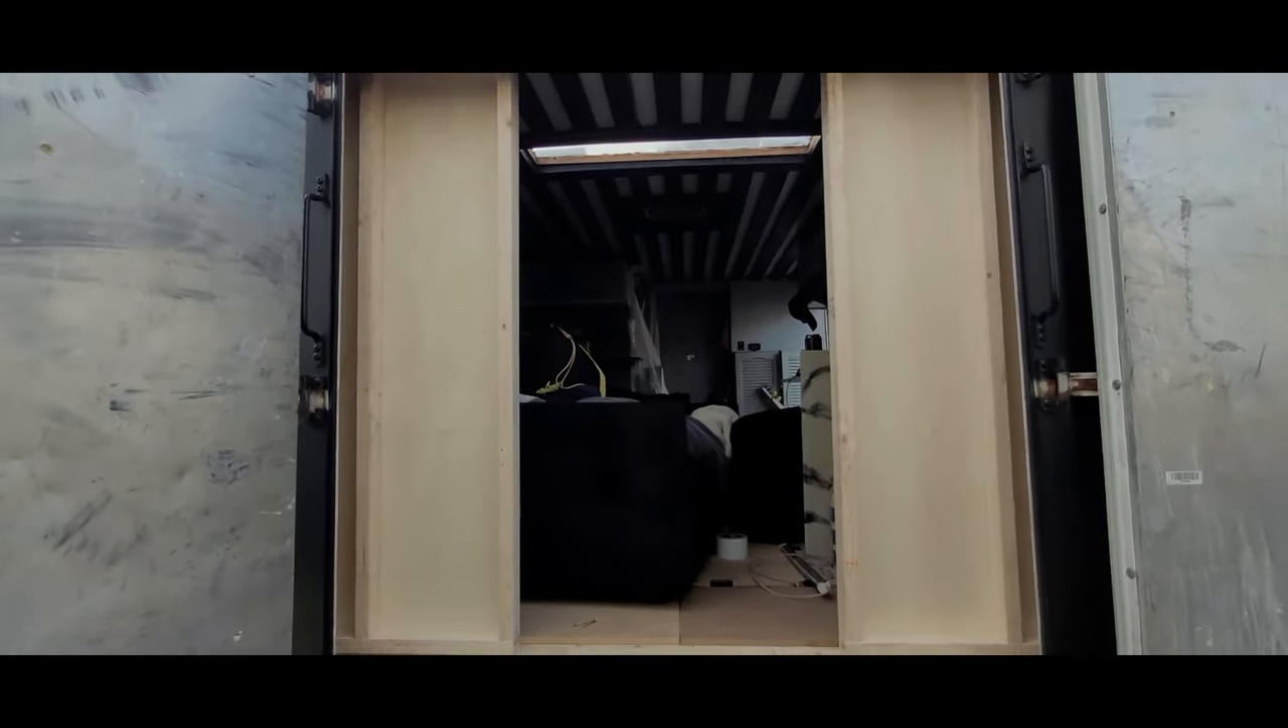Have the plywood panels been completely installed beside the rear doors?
Yes.